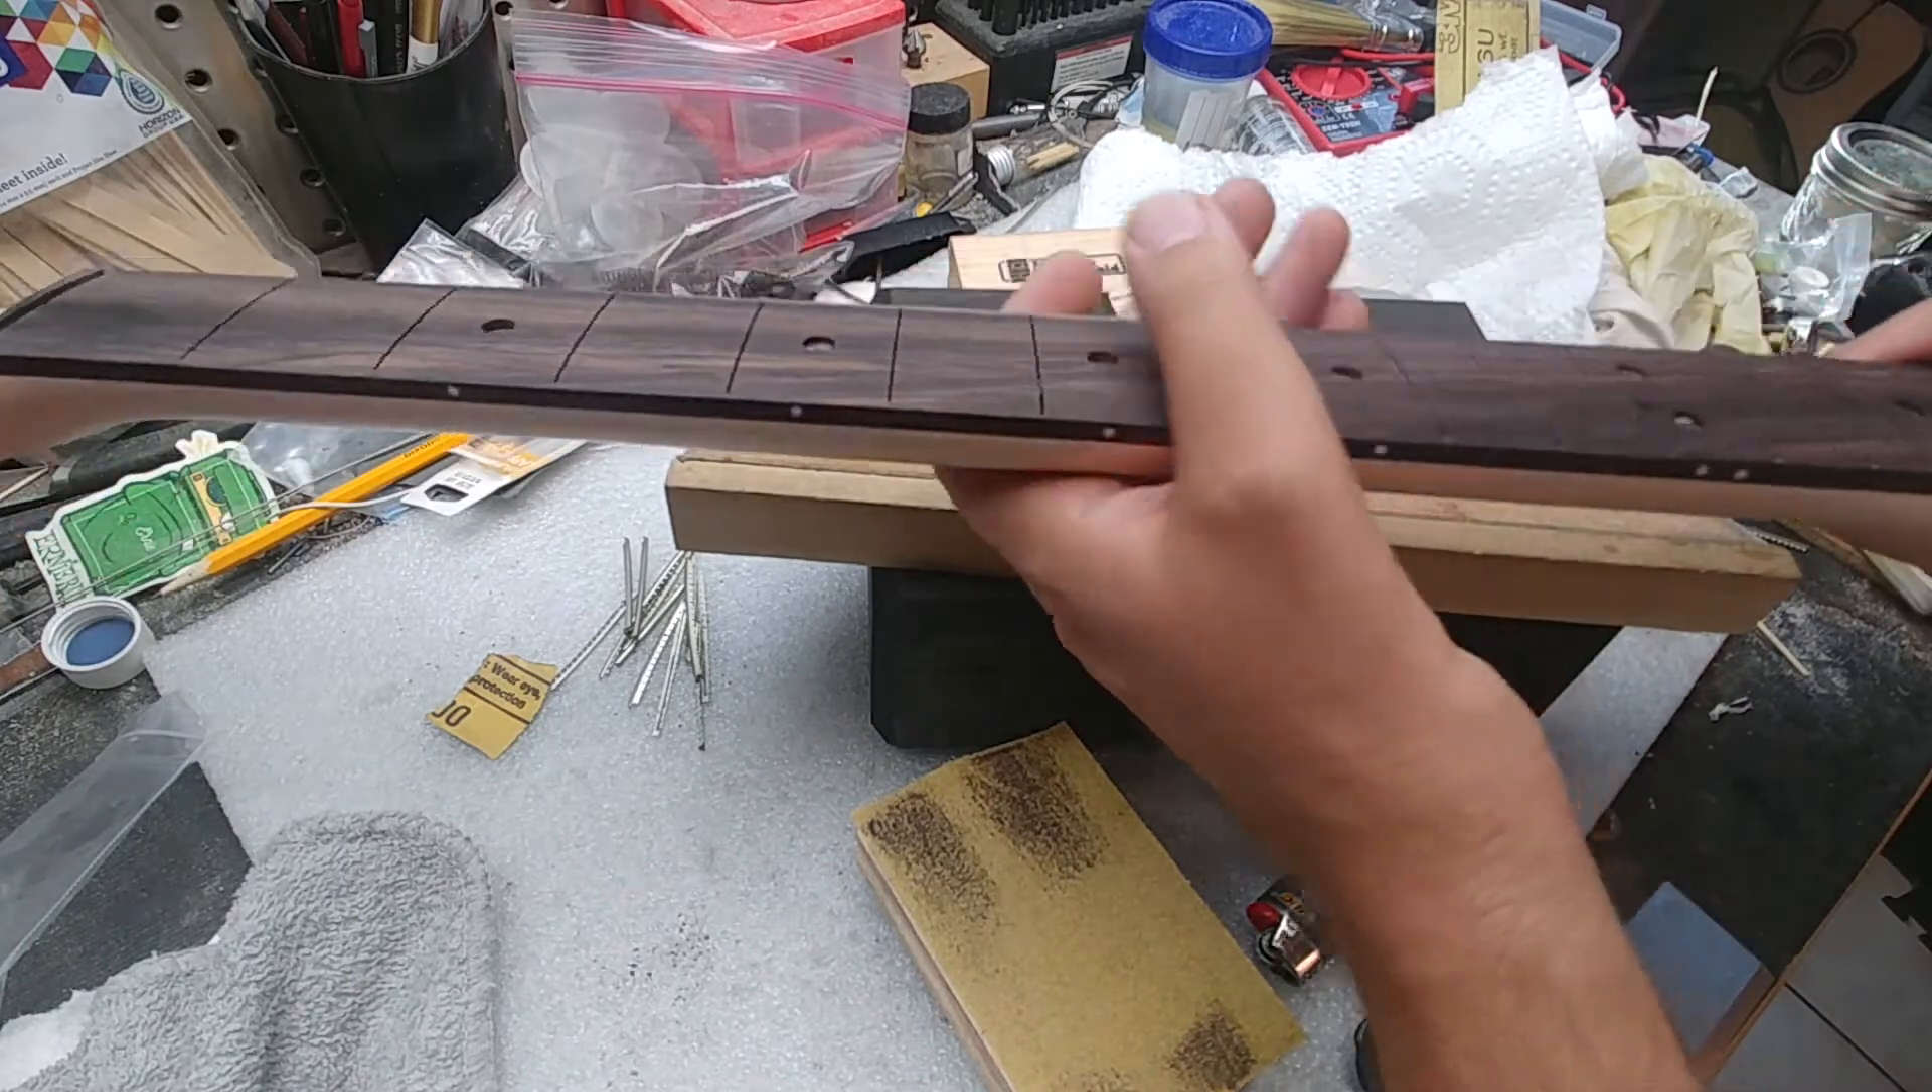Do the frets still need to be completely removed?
No.